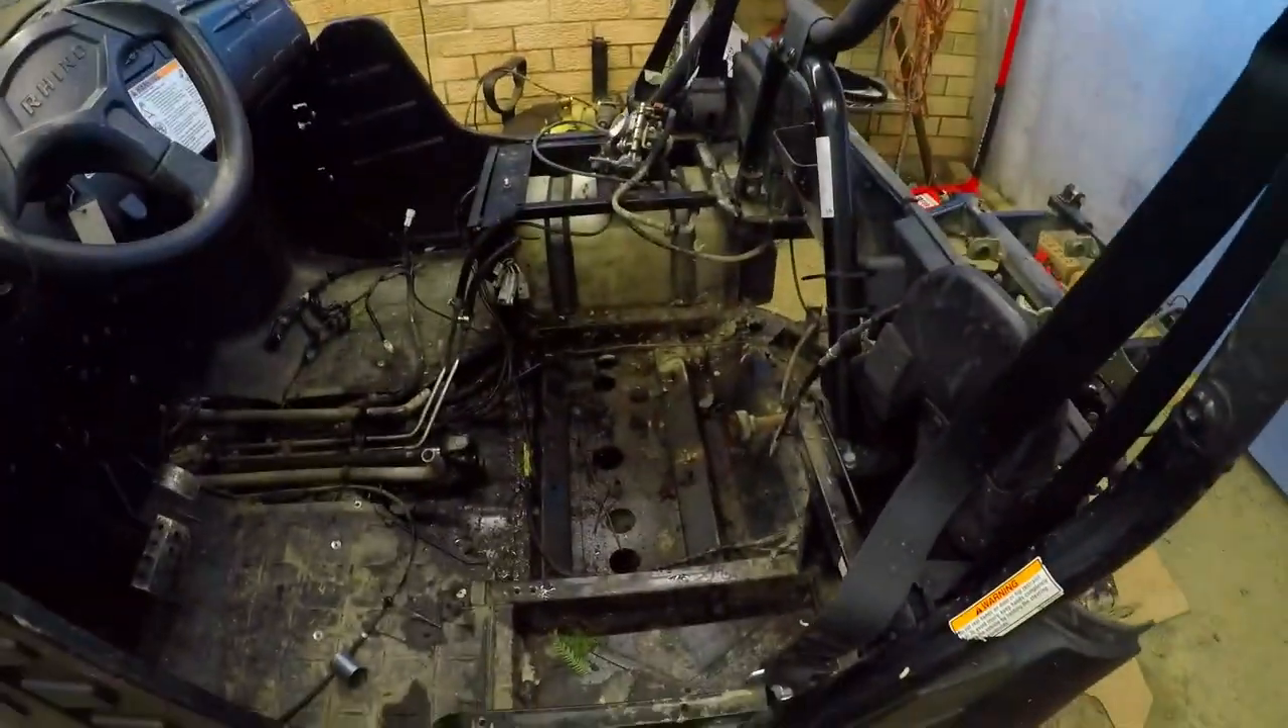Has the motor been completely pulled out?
Yes.